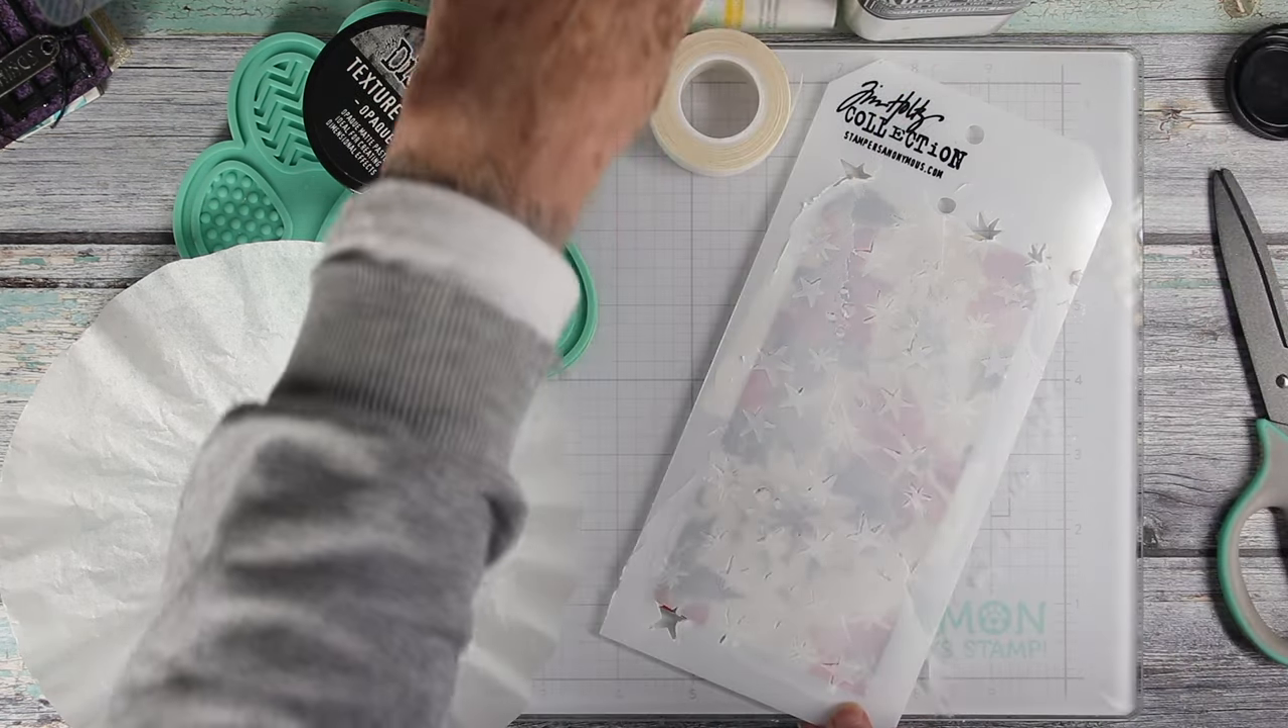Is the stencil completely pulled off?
No.